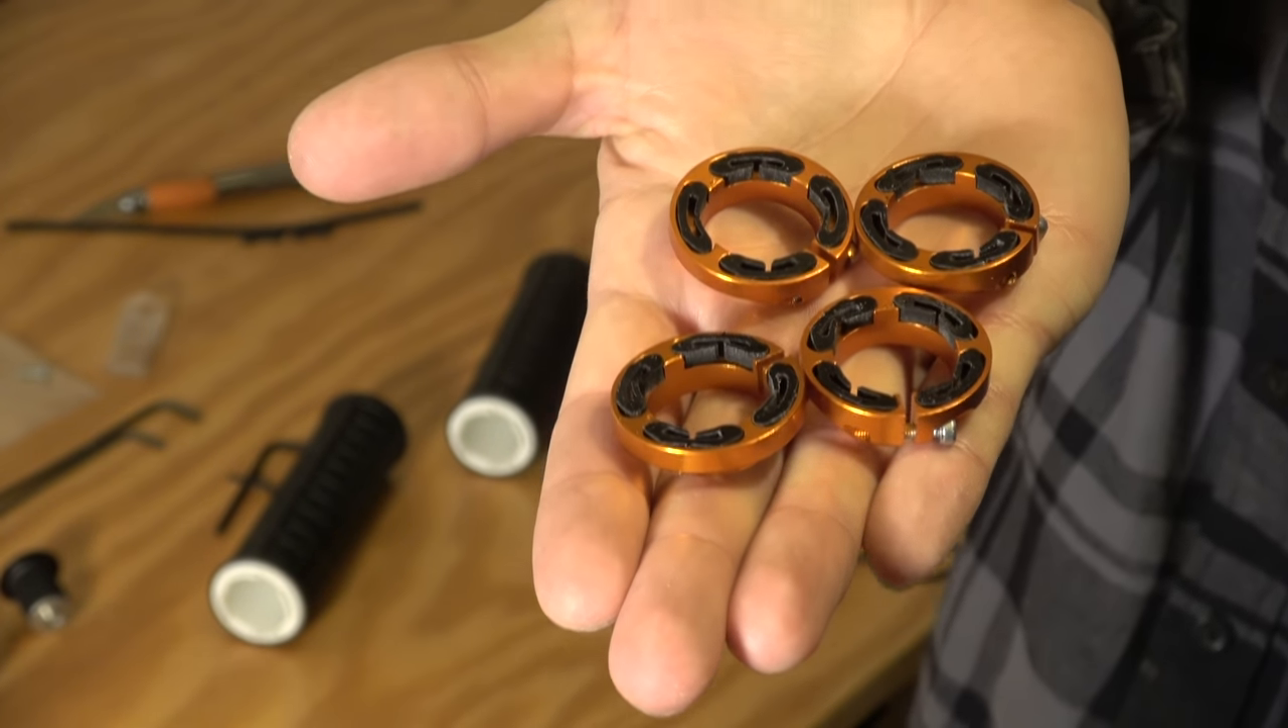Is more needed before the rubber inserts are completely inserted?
No.